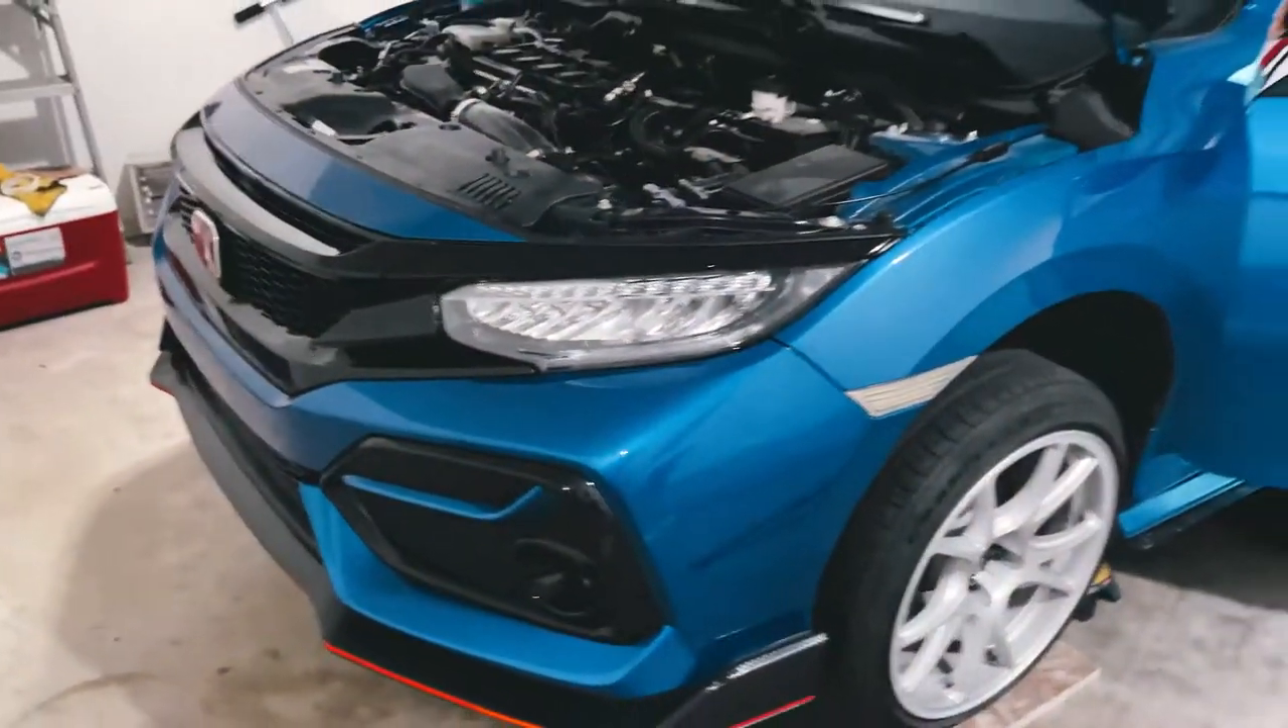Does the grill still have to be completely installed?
No.